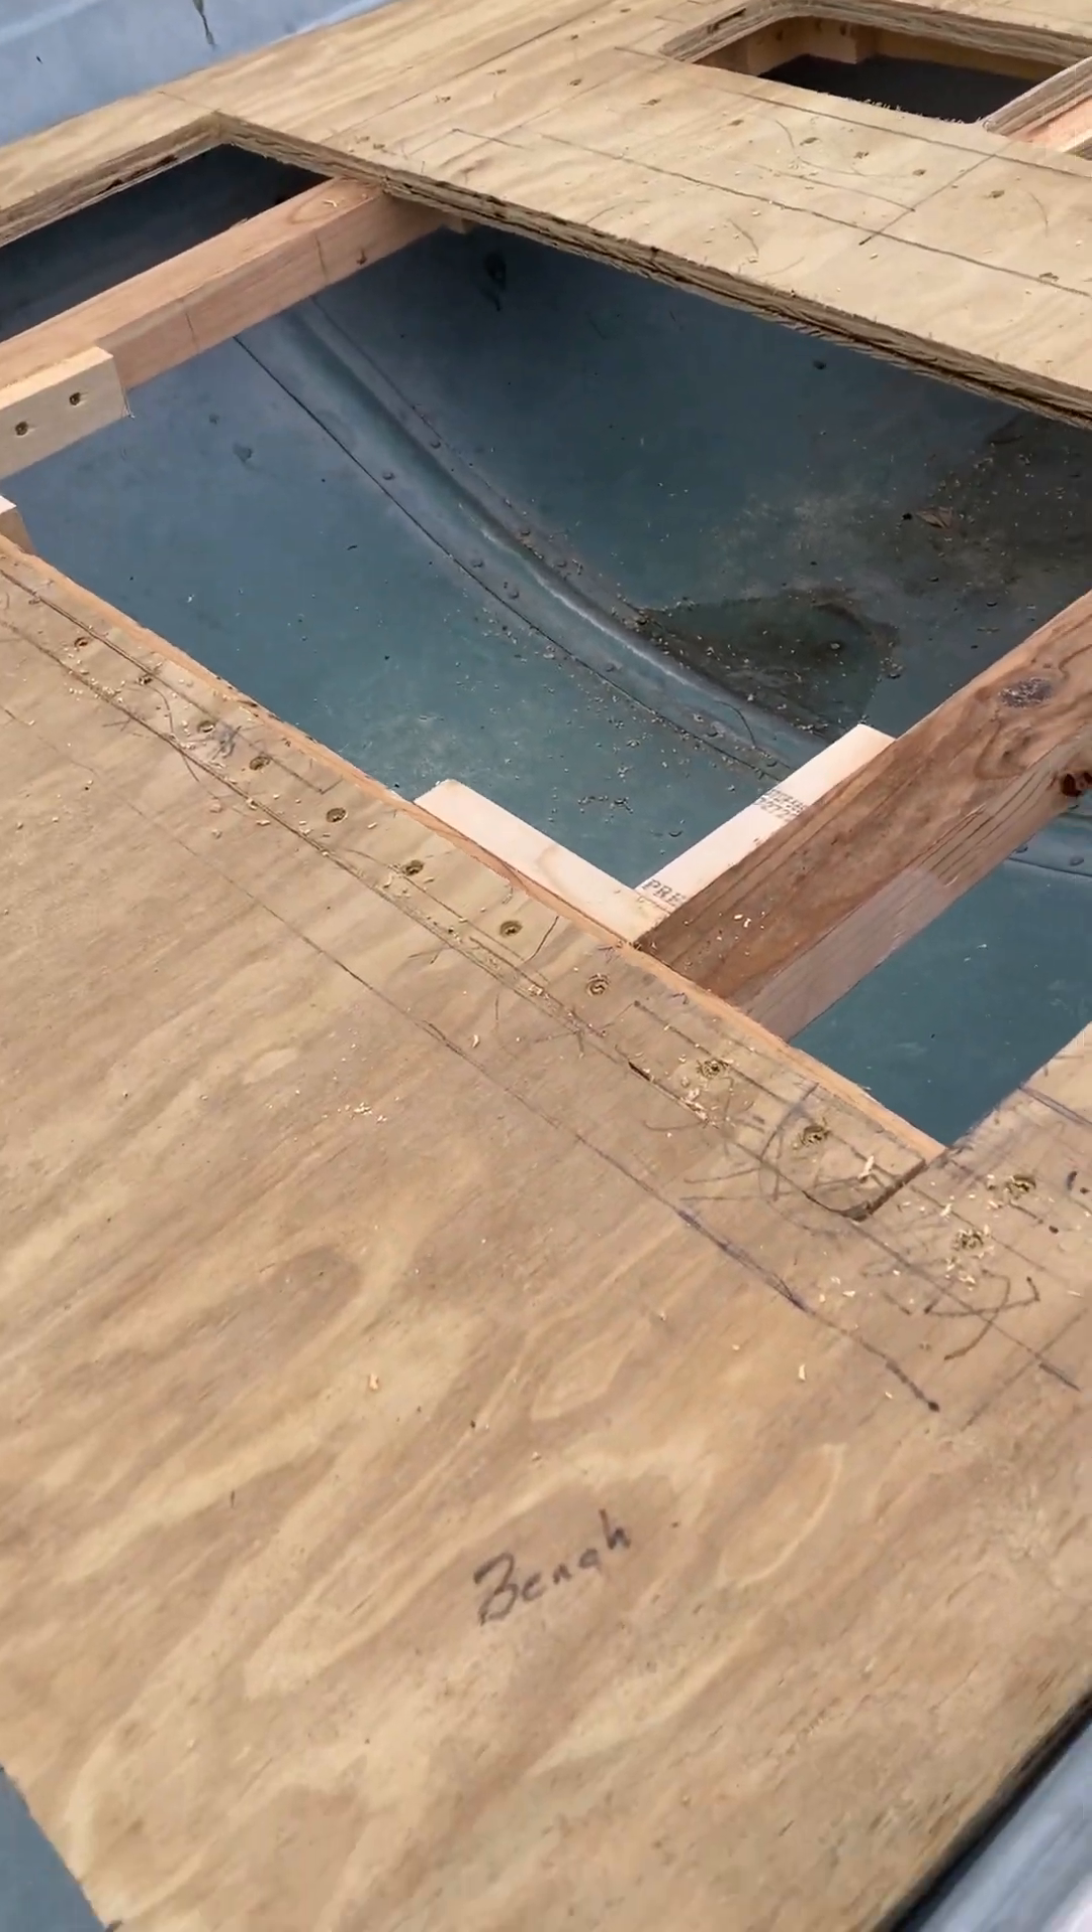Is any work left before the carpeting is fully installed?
Yes.